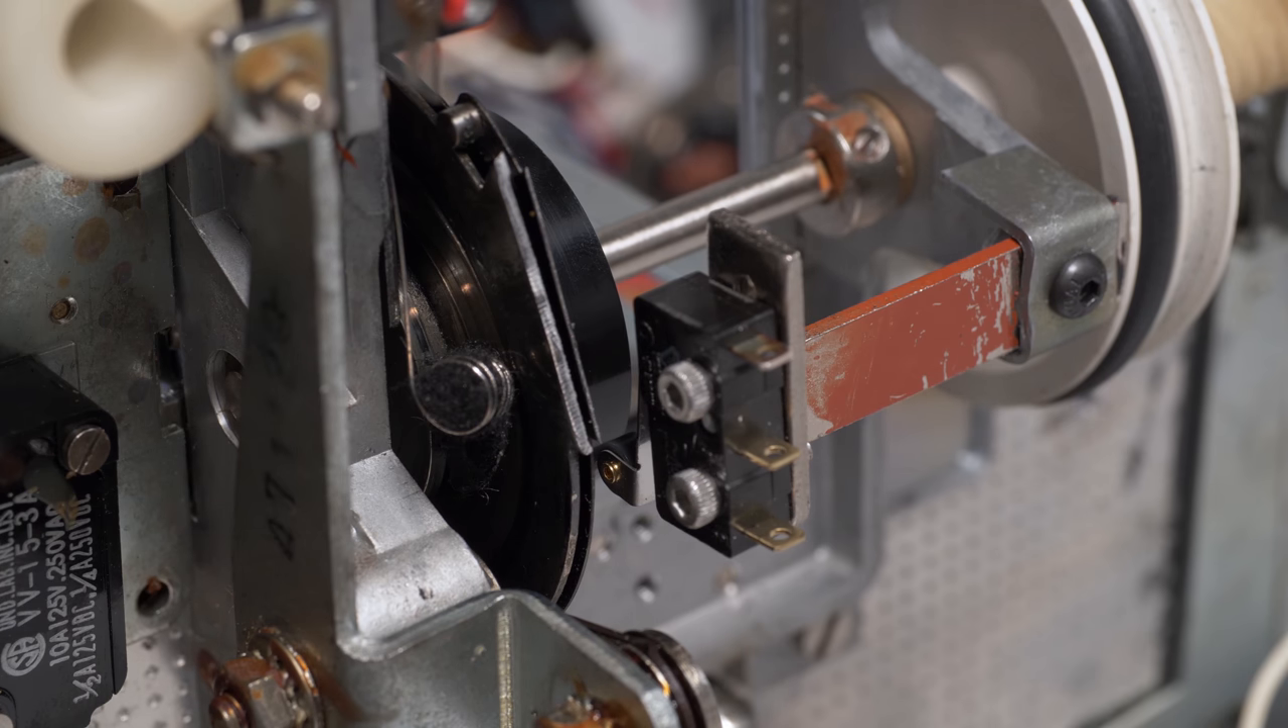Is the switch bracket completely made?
Yes.